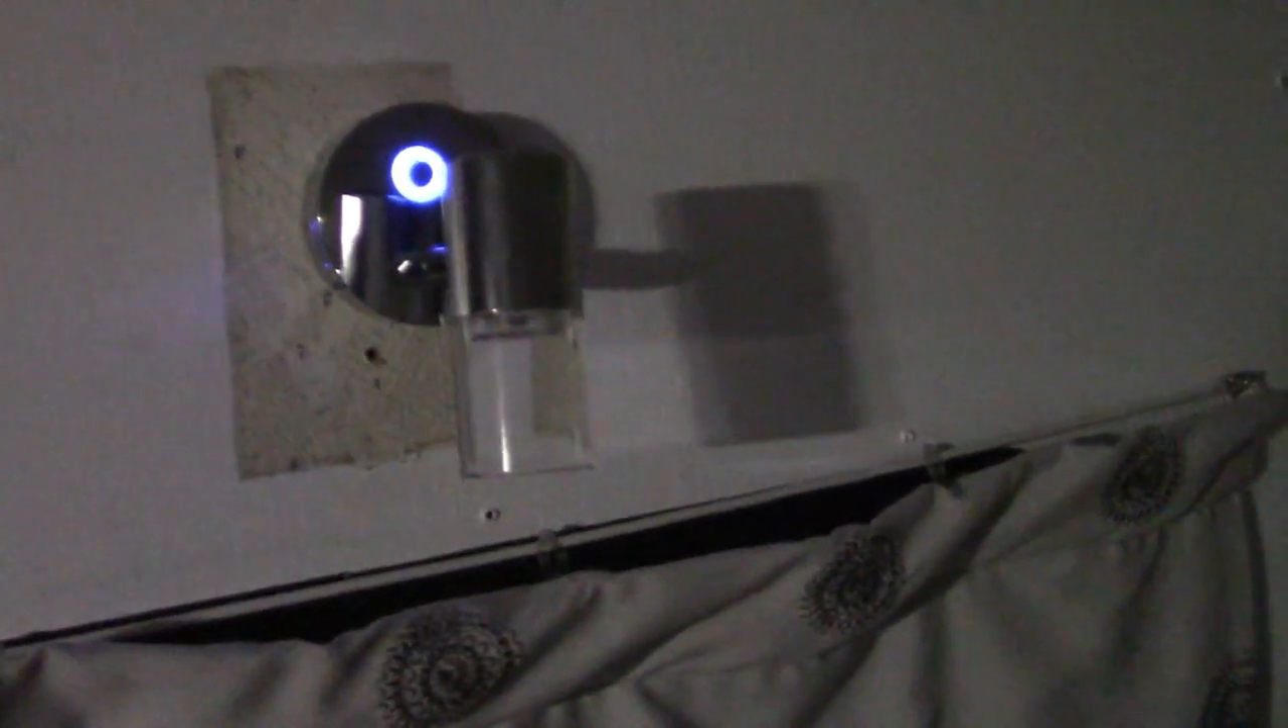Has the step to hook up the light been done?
Yes.